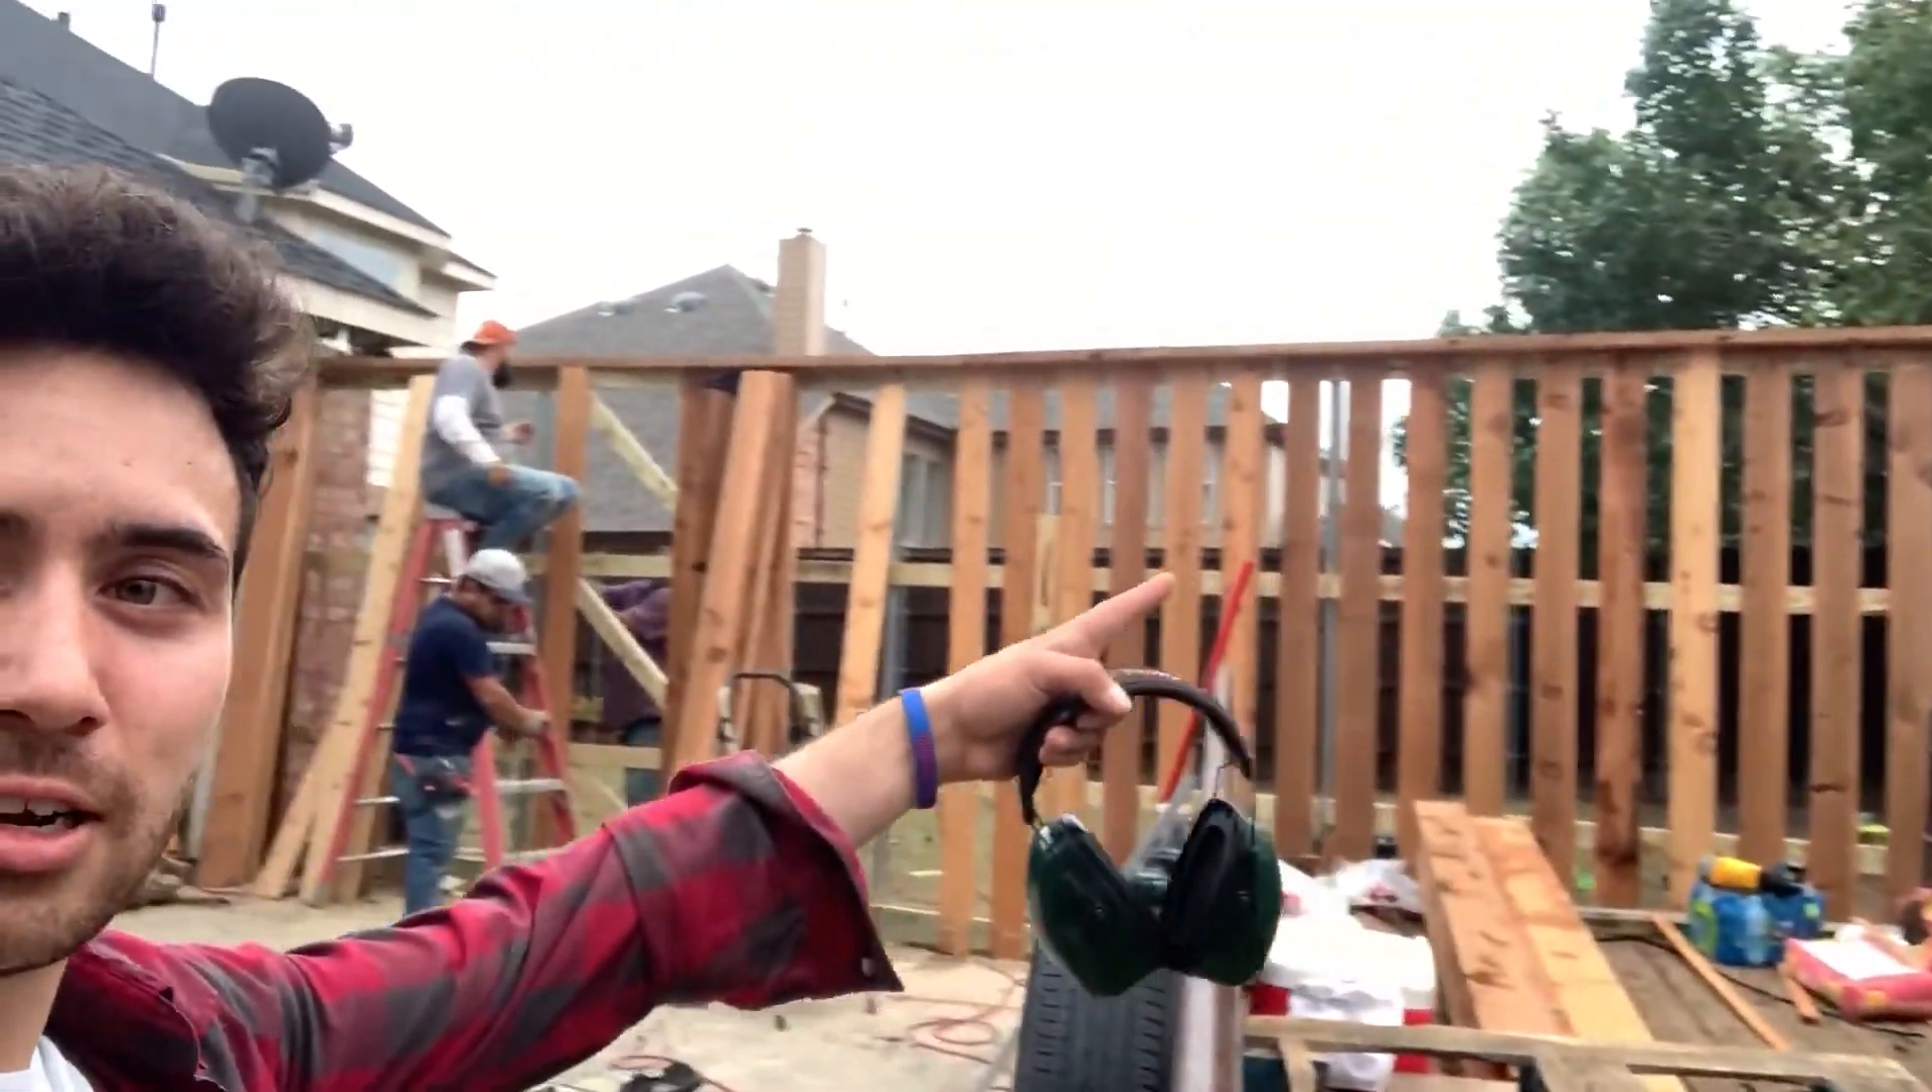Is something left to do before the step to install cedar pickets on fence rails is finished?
Yes.